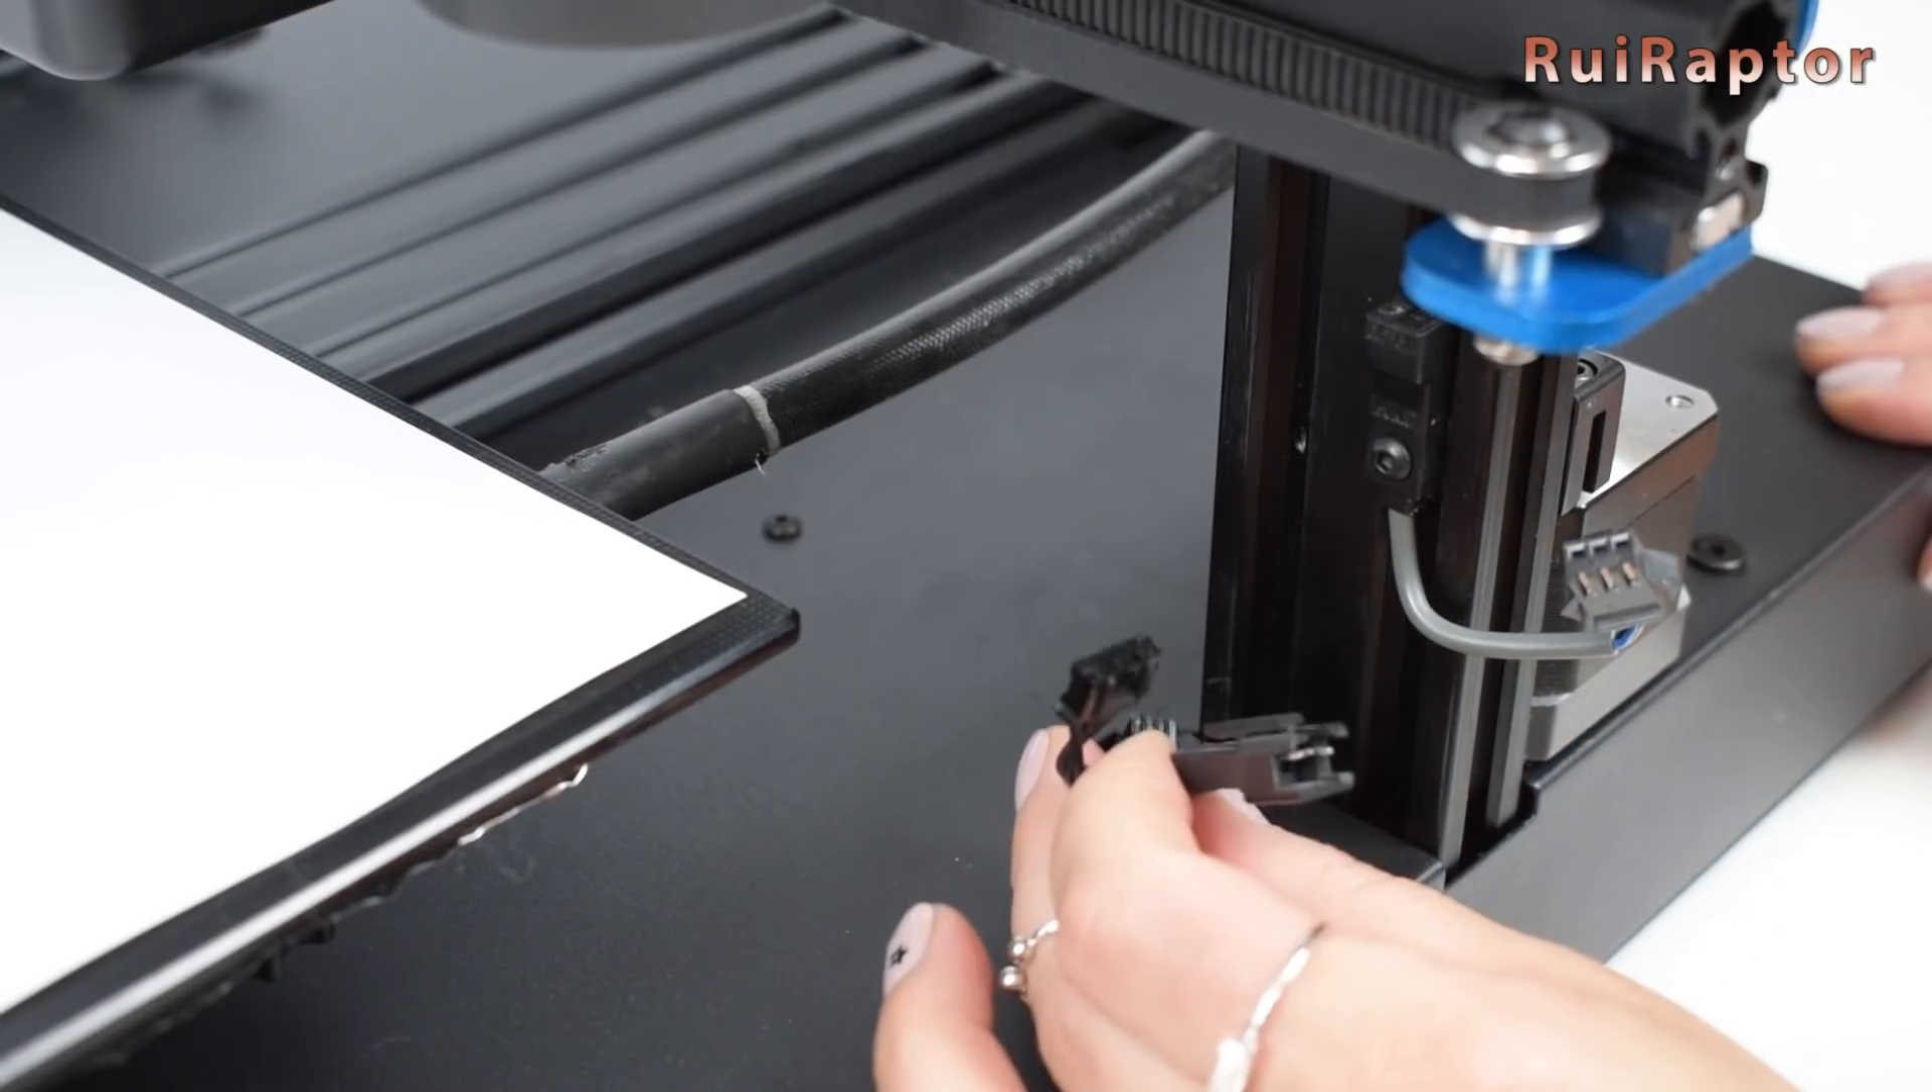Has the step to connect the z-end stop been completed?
No.